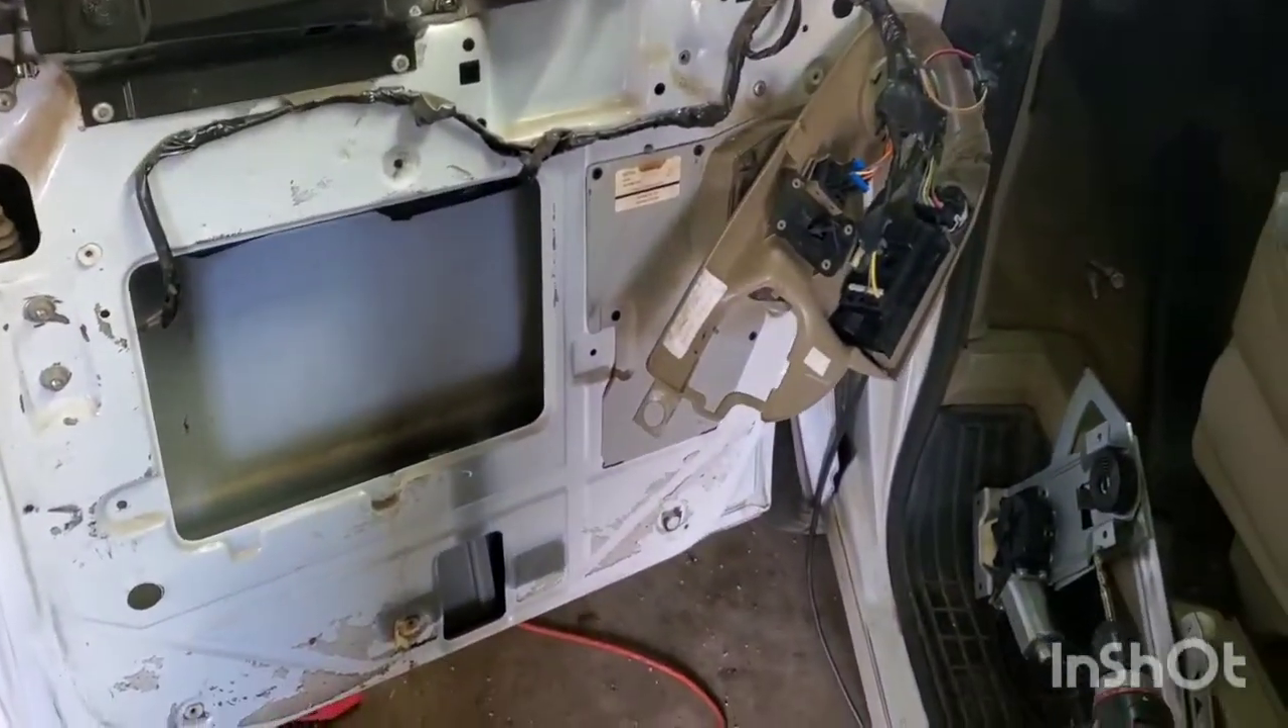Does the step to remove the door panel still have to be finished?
No.